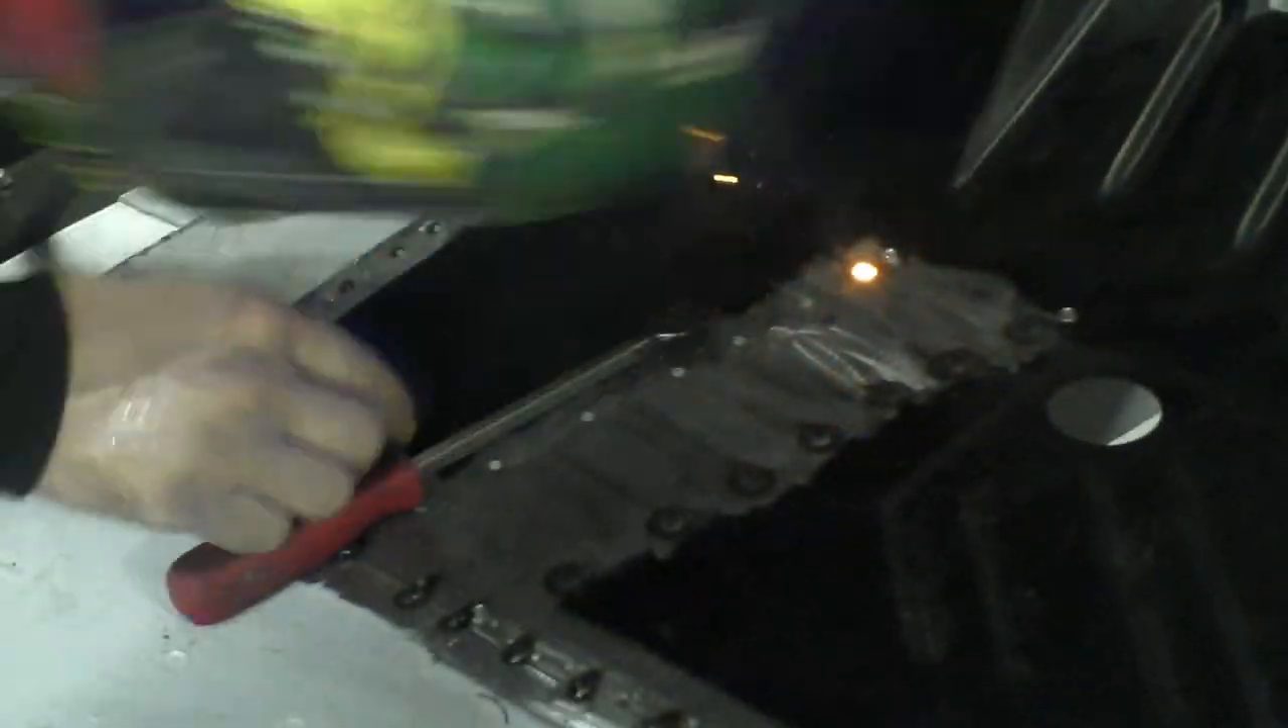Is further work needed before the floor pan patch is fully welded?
Yes.